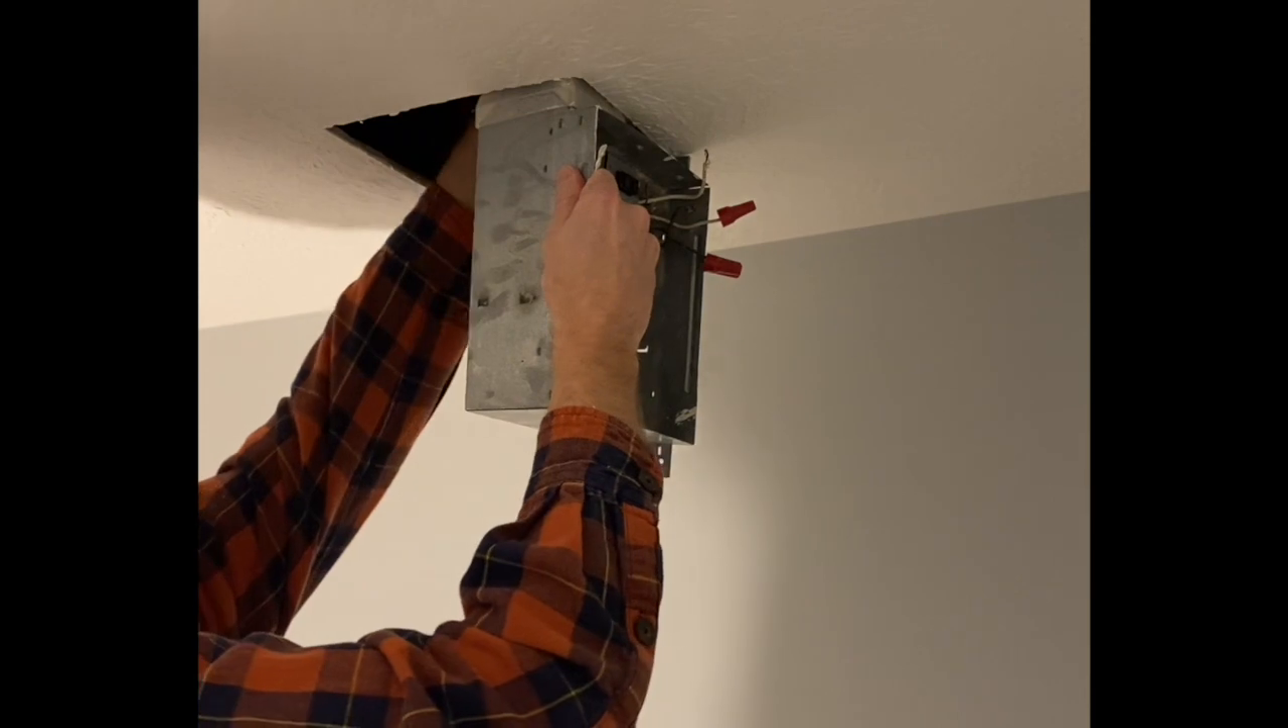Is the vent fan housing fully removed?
No.